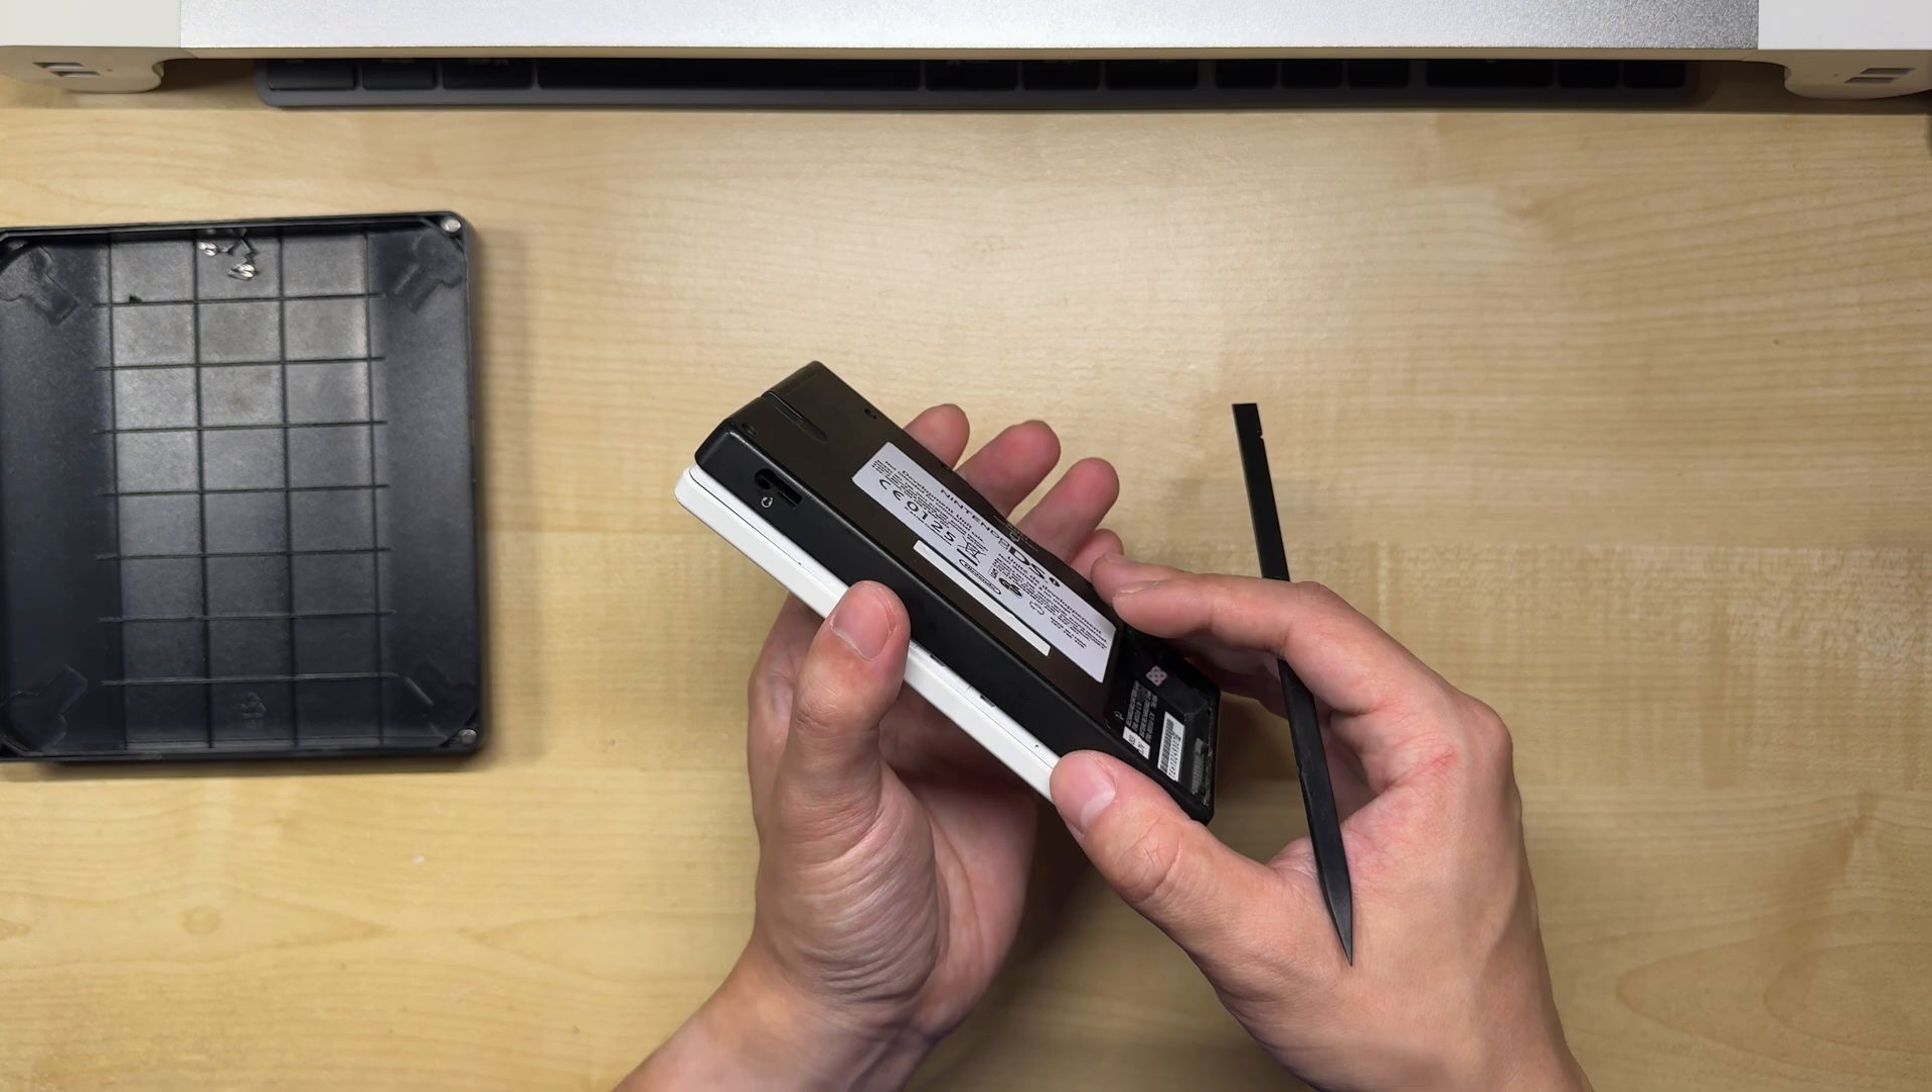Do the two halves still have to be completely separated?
Yes.